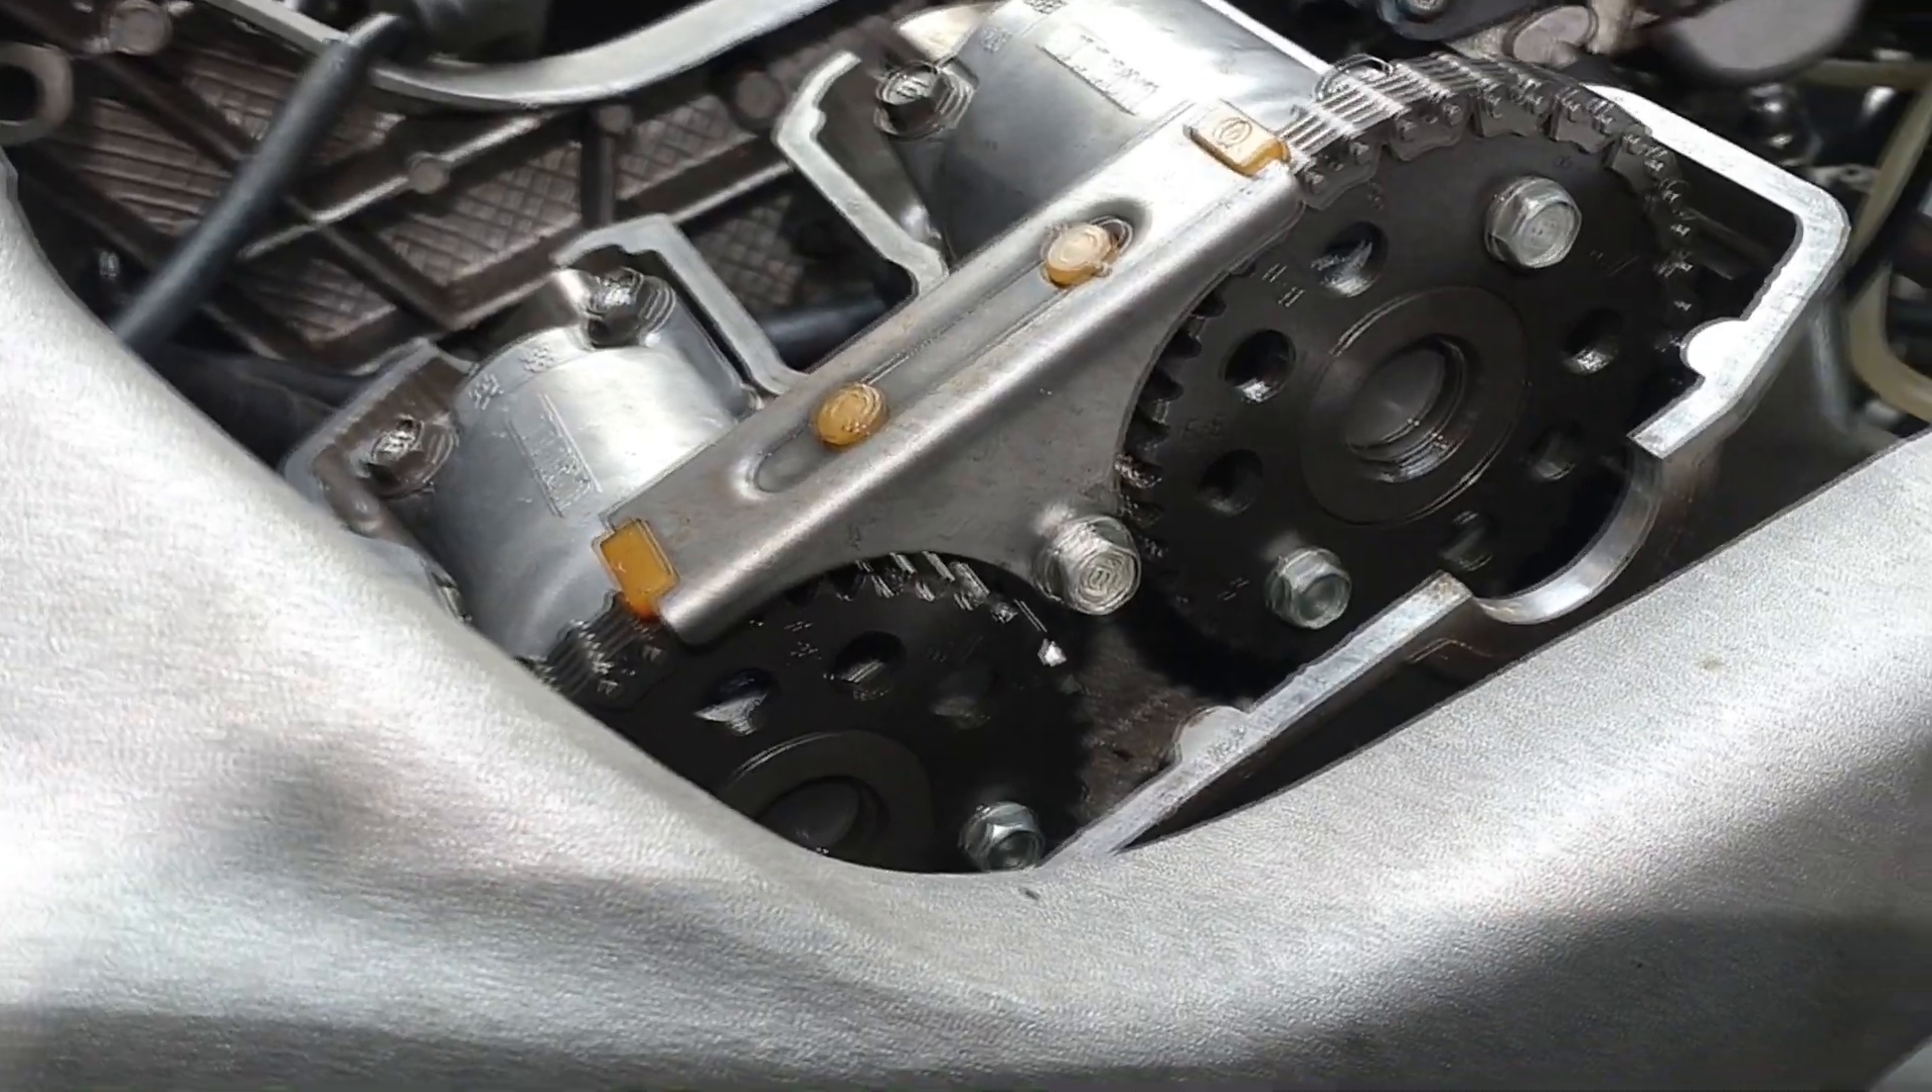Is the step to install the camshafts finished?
Yes.